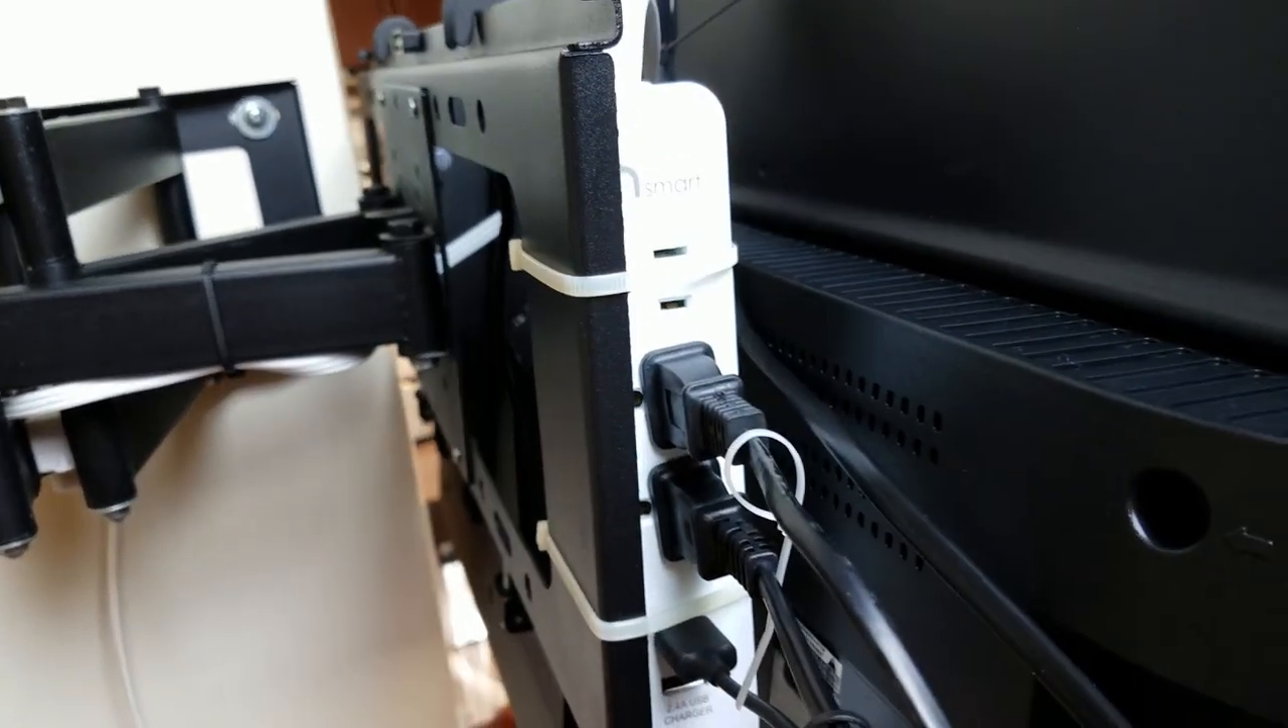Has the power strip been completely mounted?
Yes.